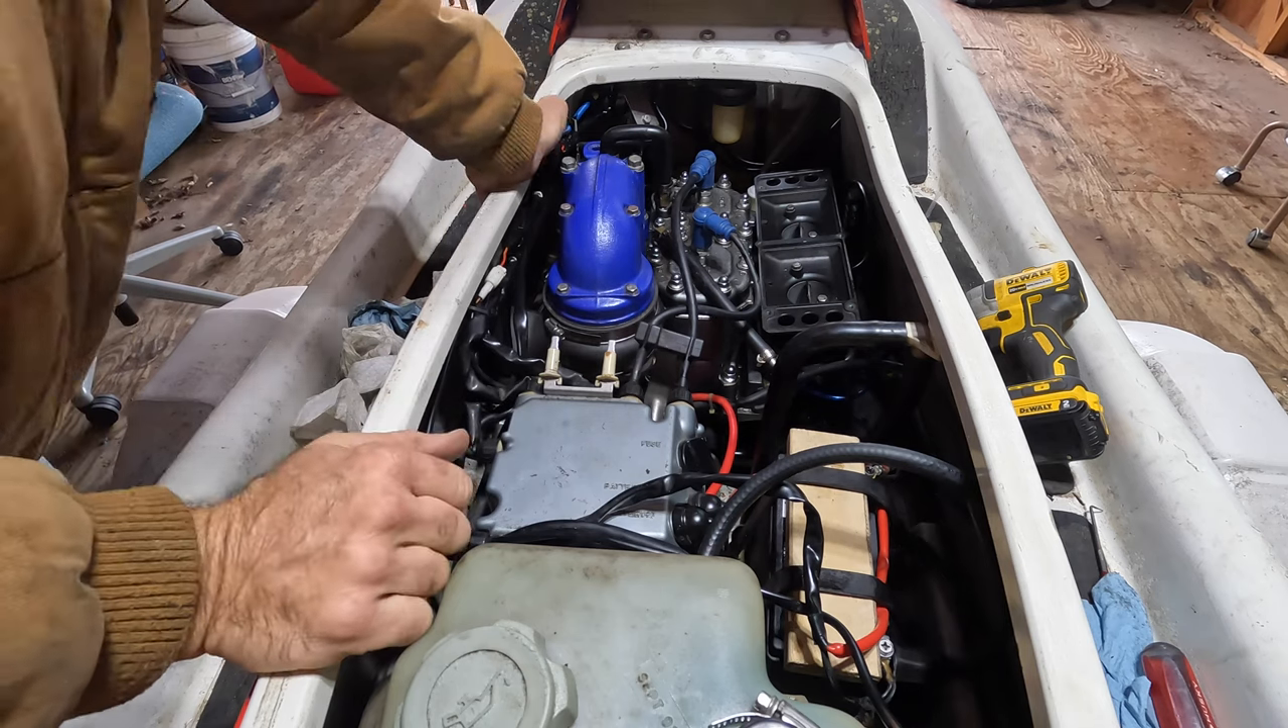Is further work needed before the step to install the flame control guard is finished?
Yes.